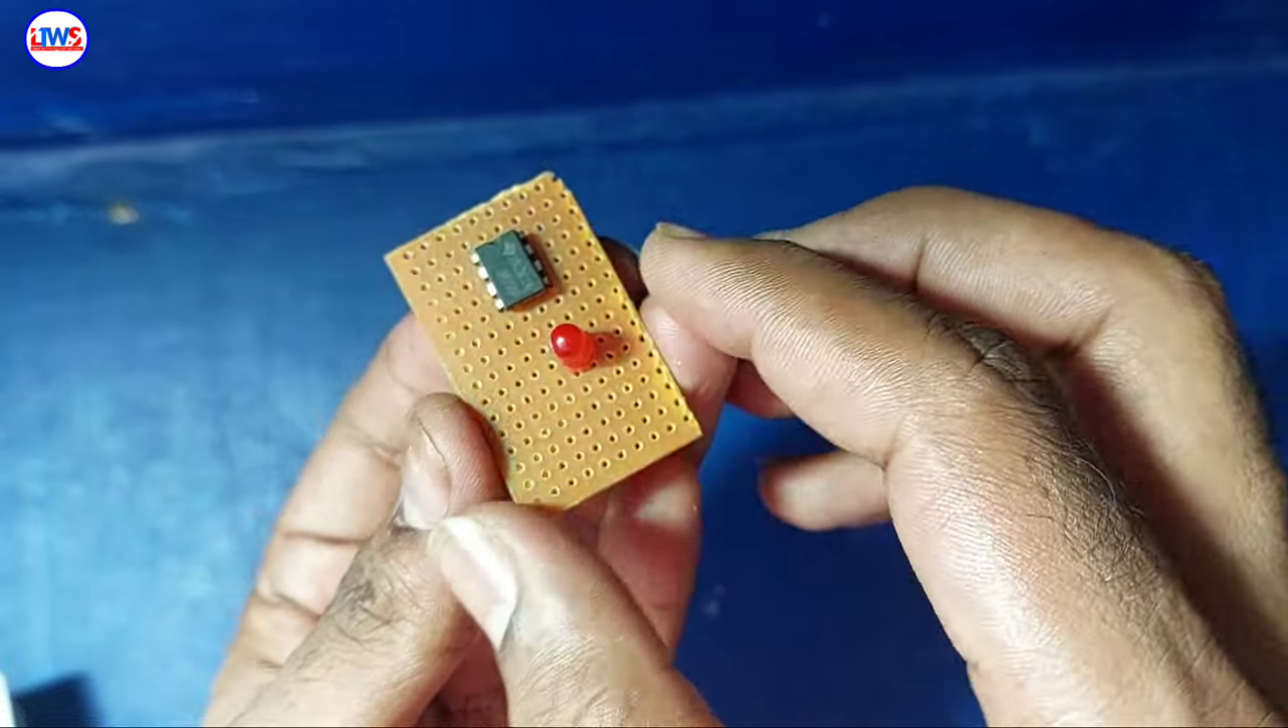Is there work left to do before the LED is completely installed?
No.